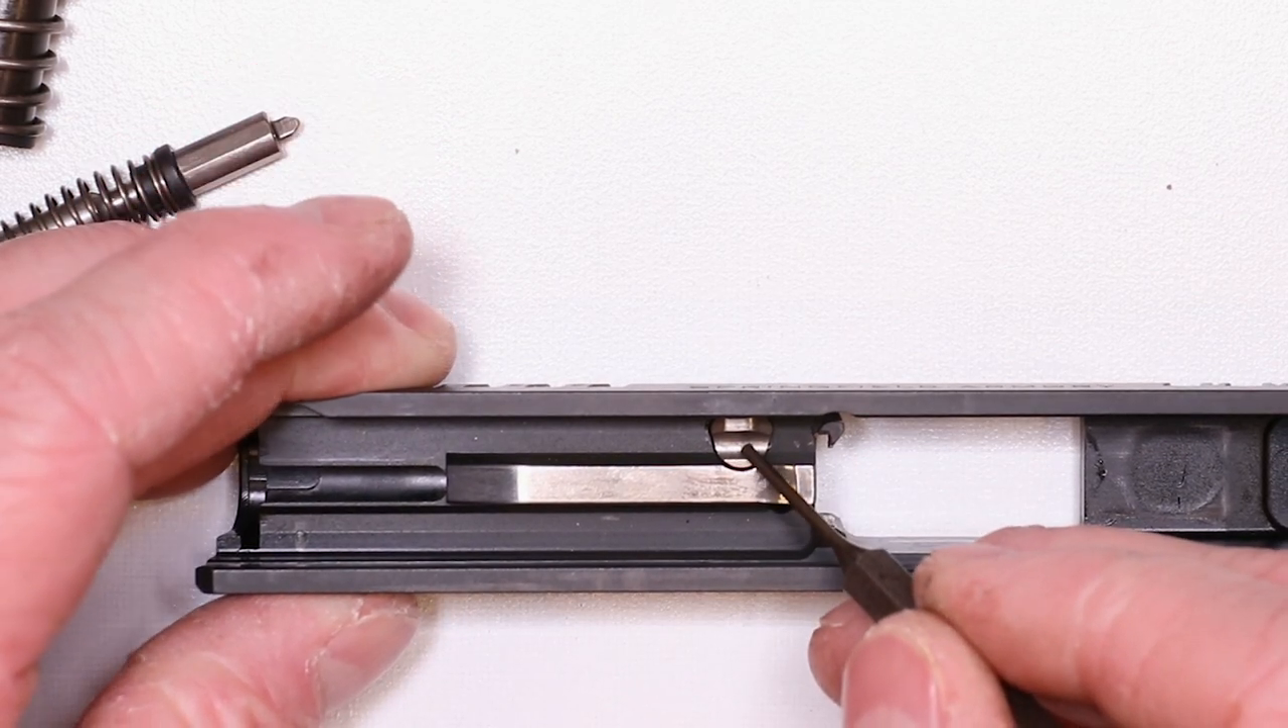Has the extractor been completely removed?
No.